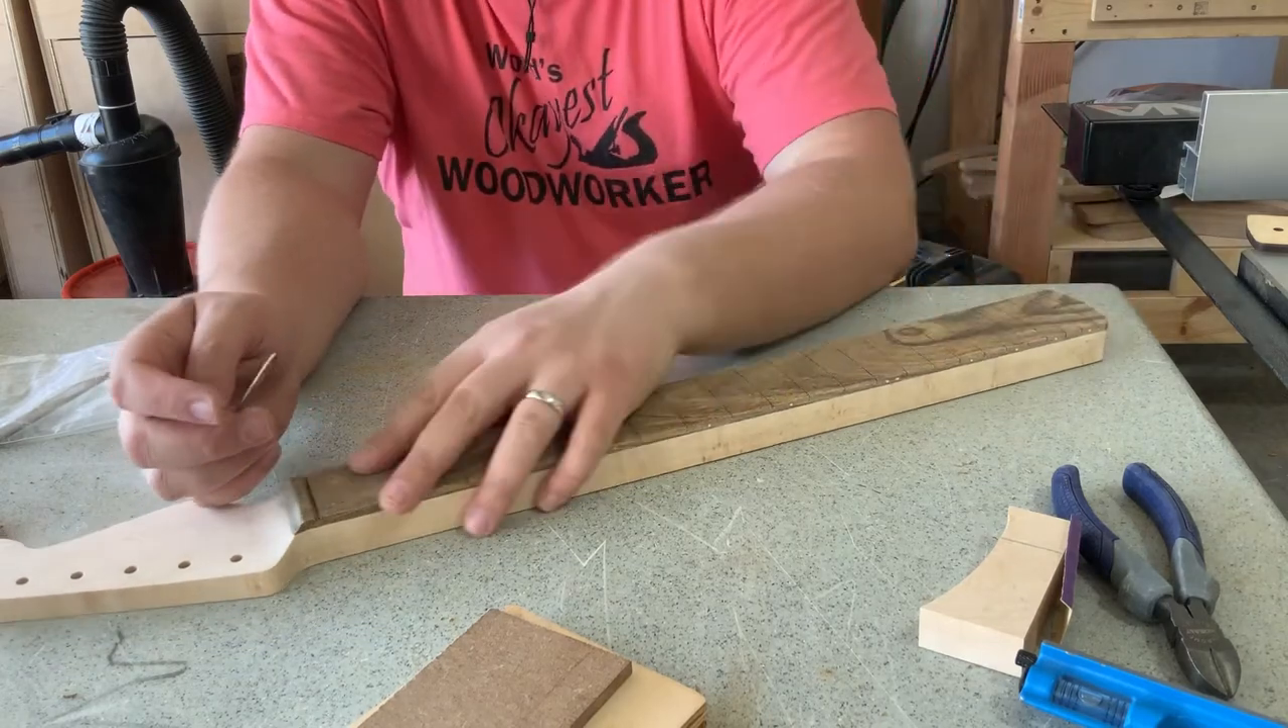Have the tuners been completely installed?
No.